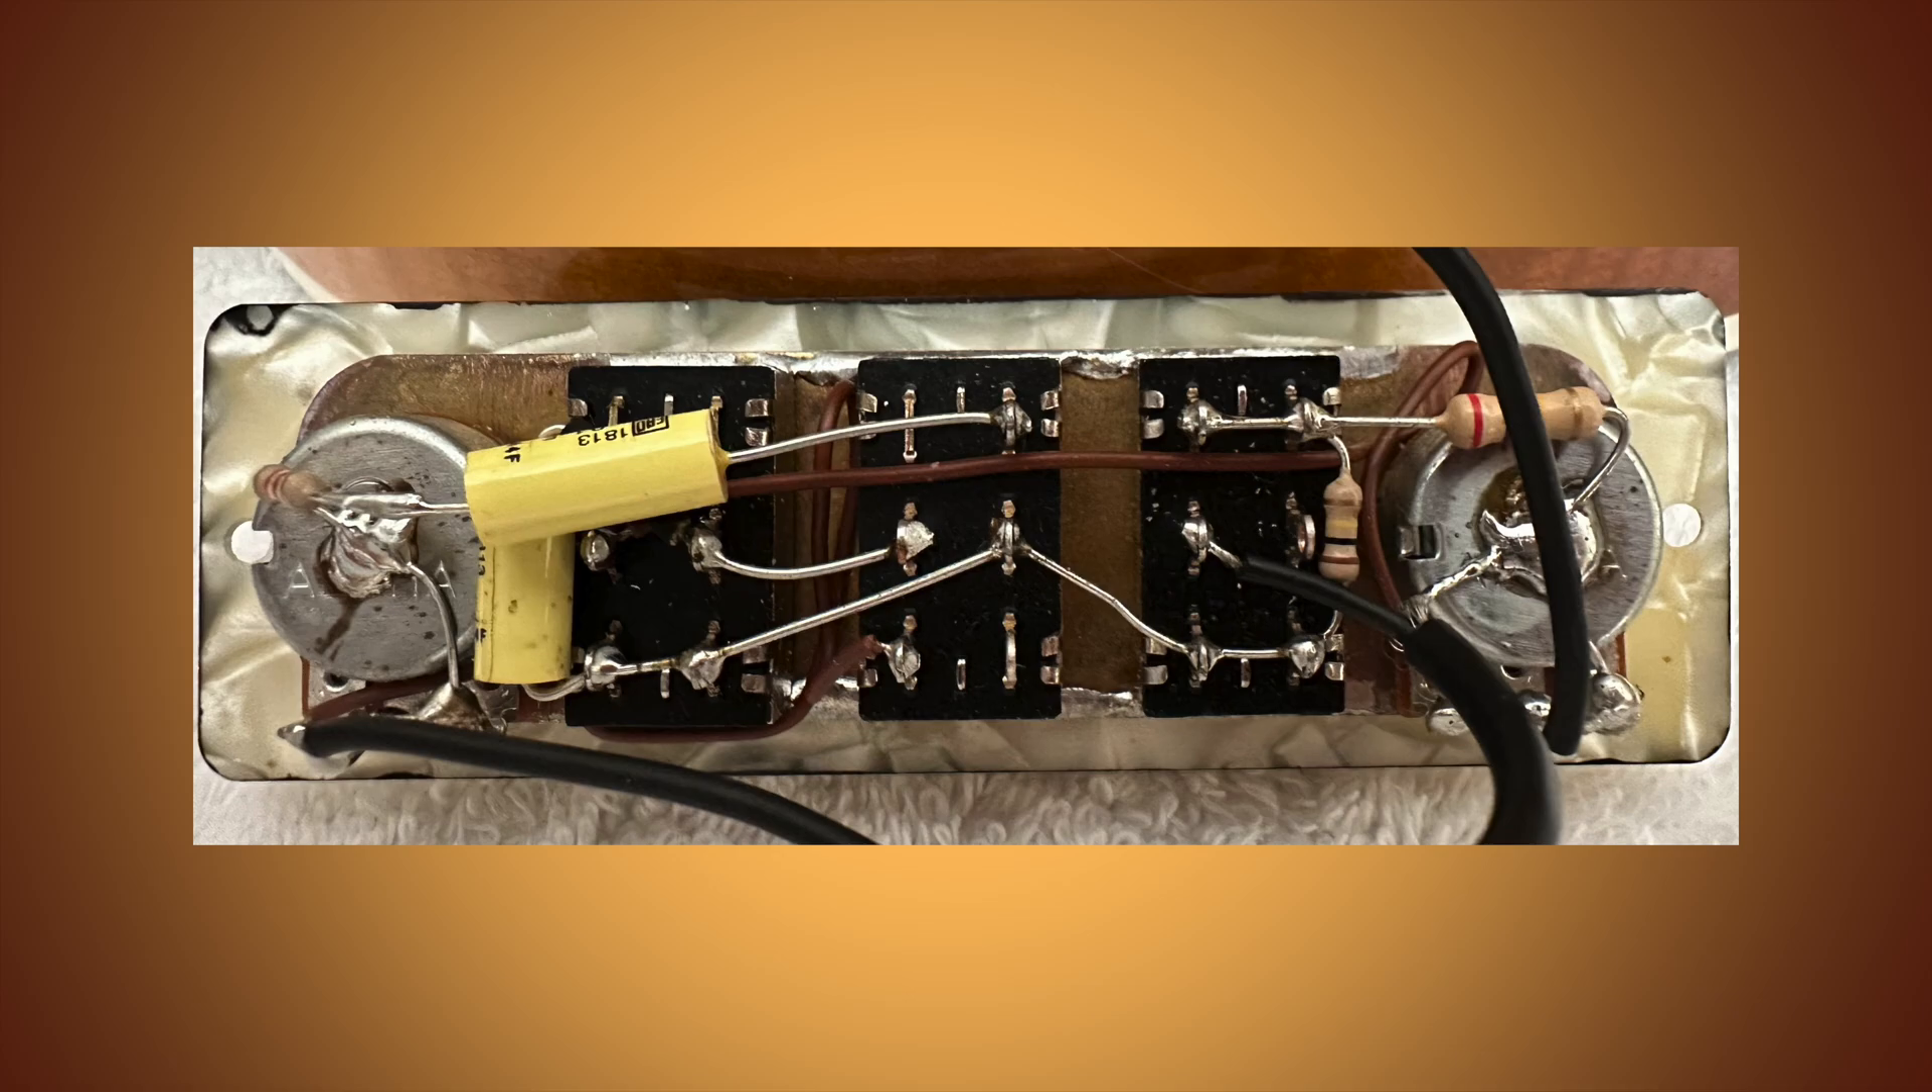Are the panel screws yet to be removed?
No.